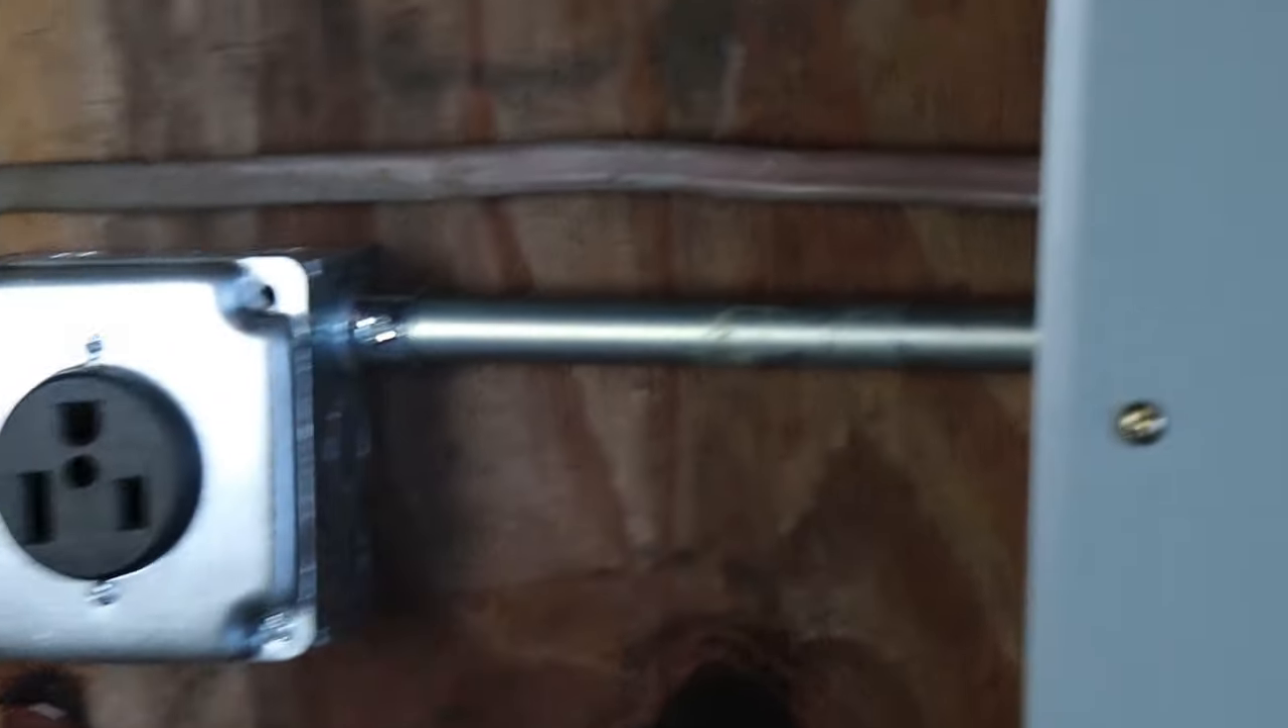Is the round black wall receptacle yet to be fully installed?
No.